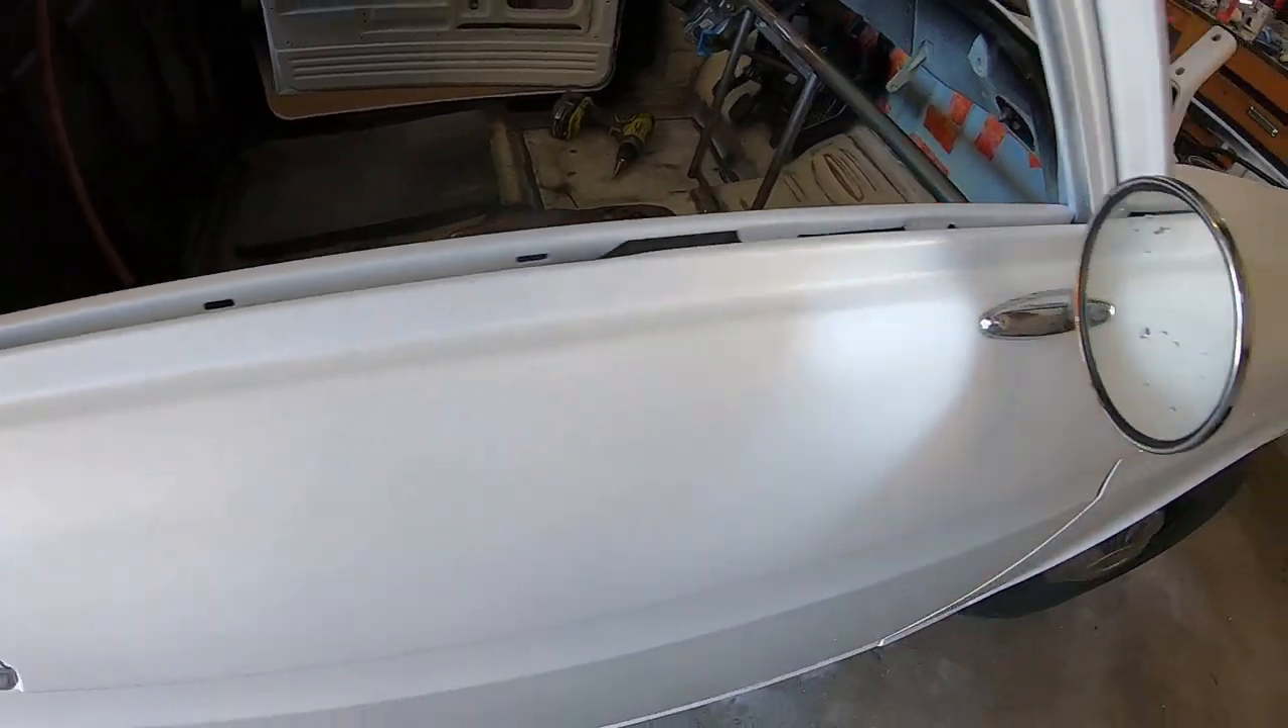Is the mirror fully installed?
Yes.